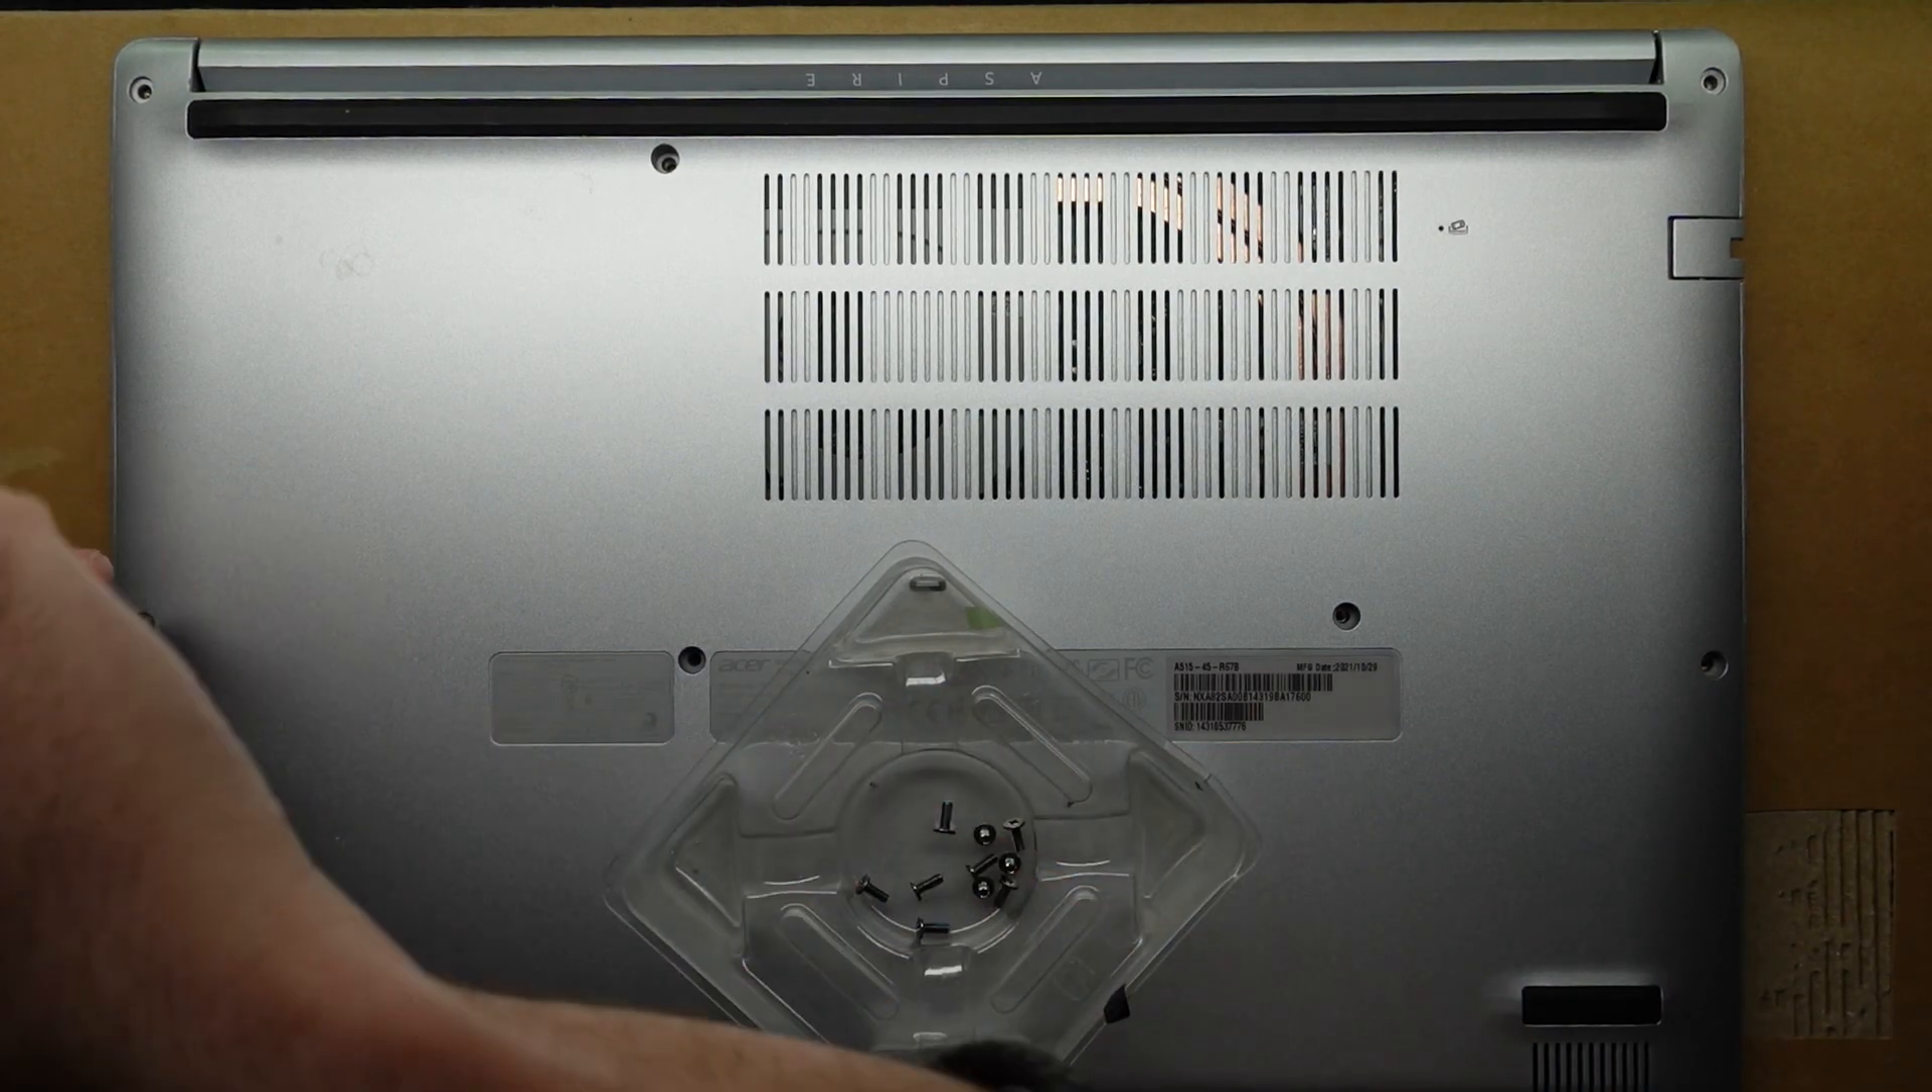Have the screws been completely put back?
No.